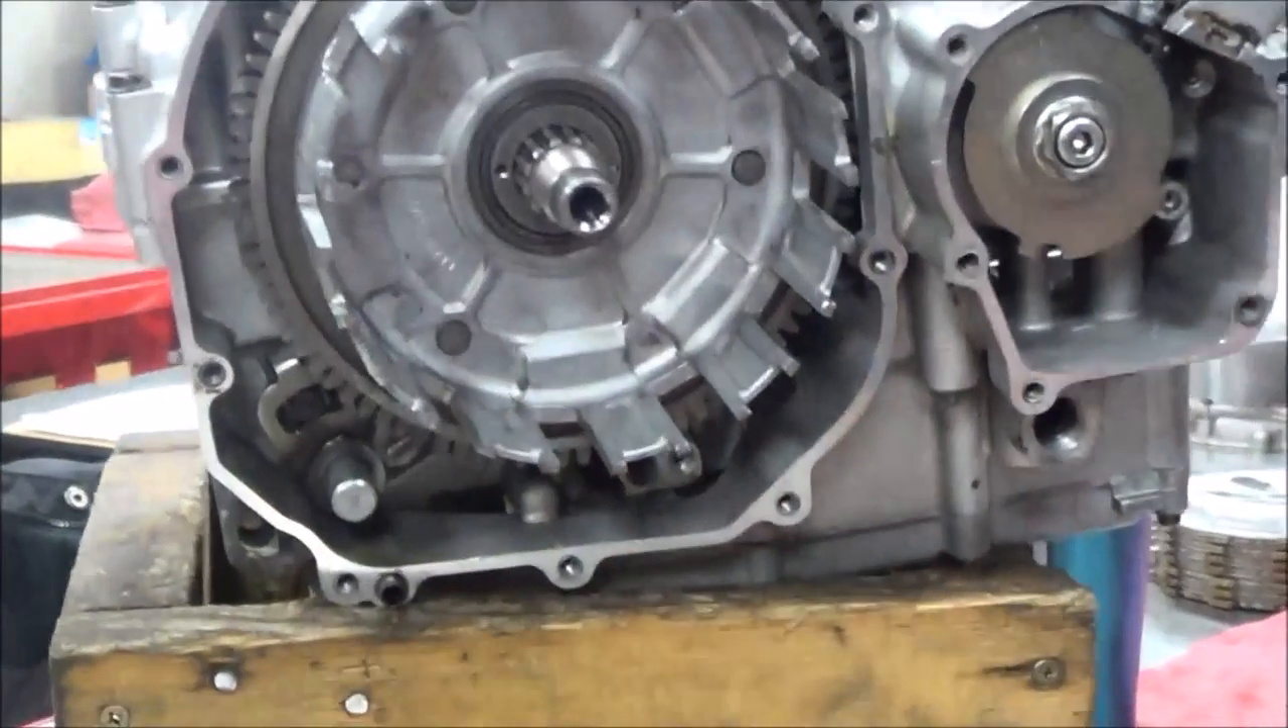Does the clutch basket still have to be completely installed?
No.